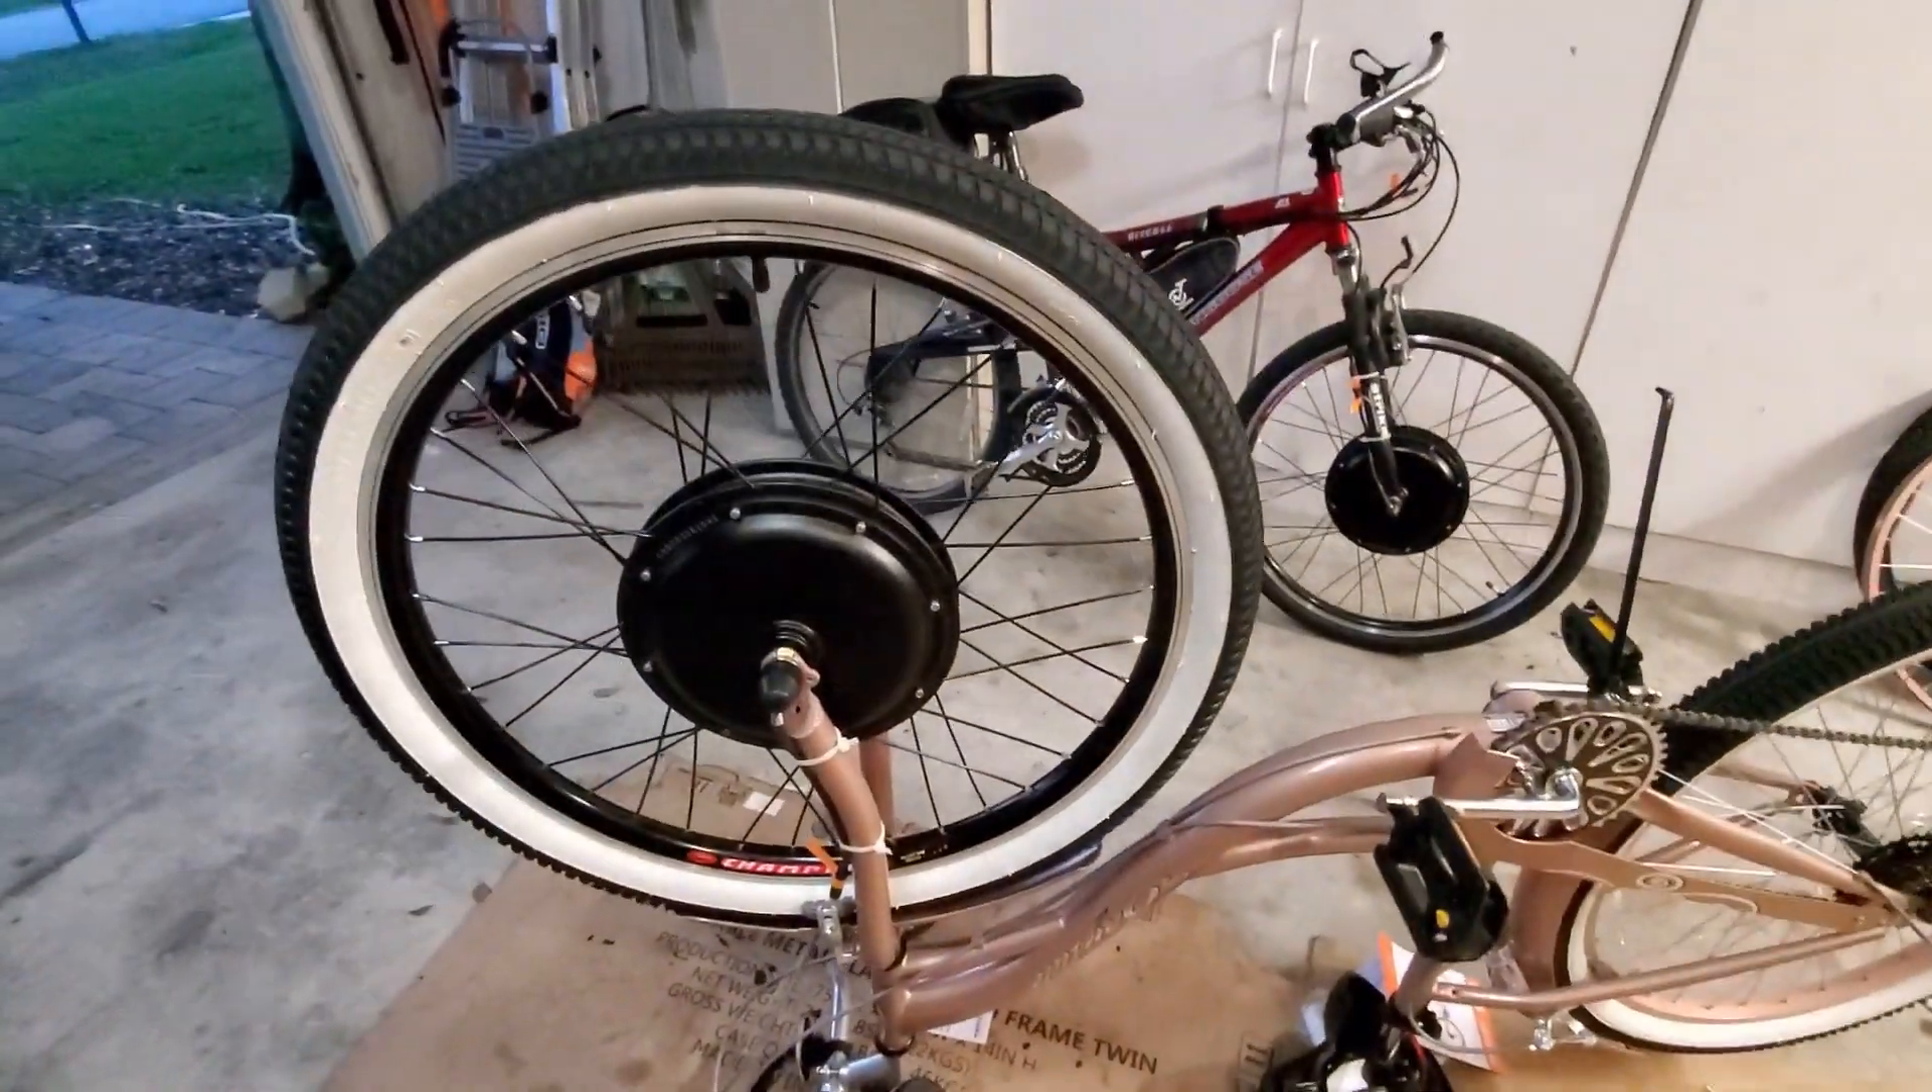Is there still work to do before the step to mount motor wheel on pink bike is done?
No.